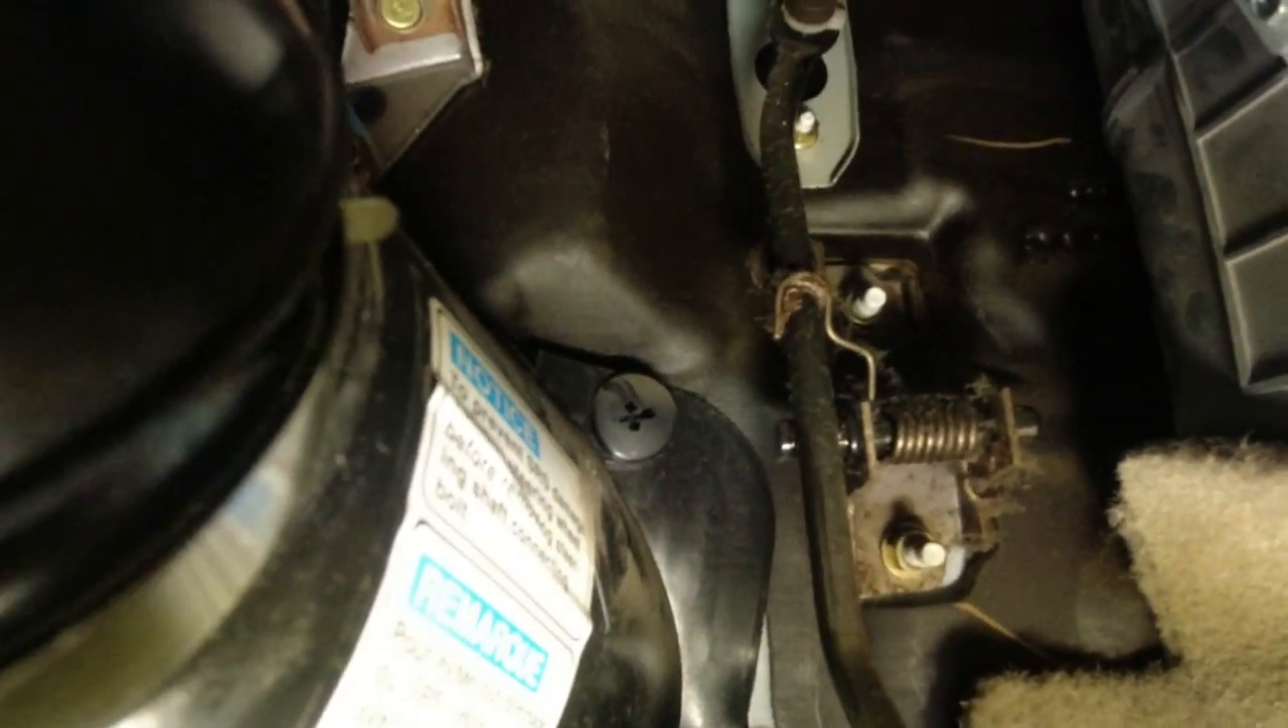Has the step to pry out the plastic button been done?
No.